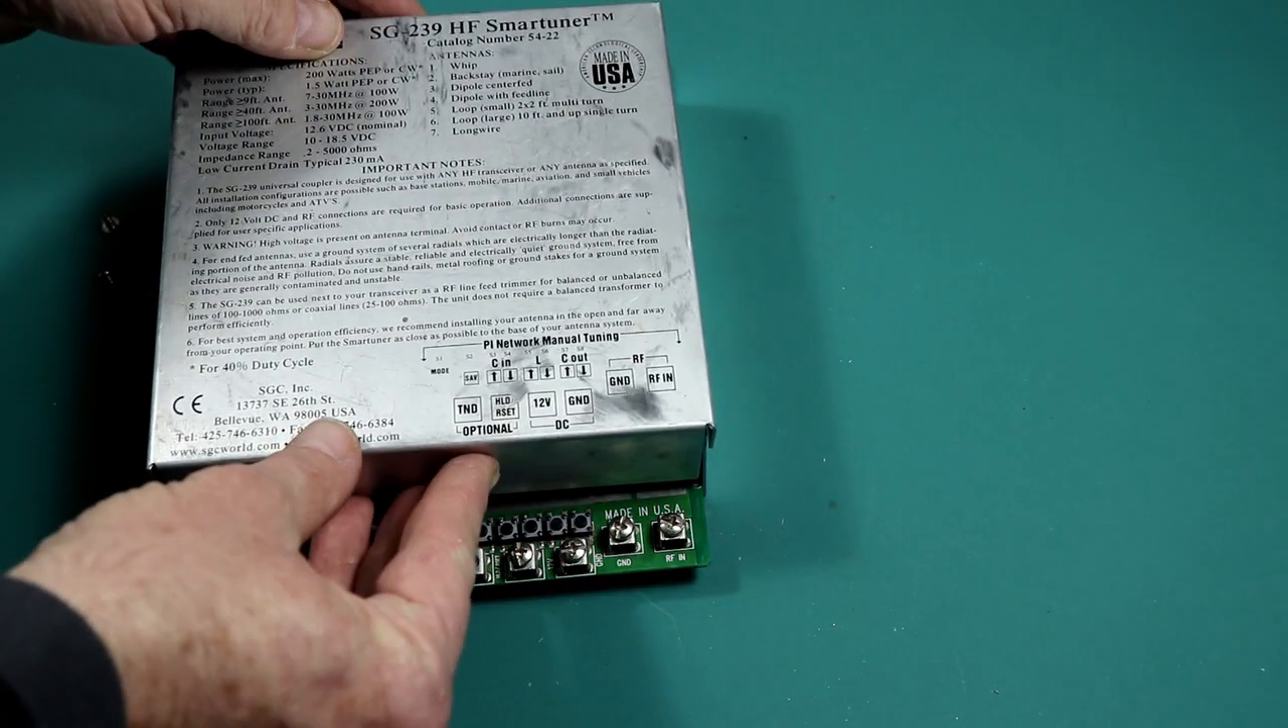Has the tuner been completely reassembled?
No.